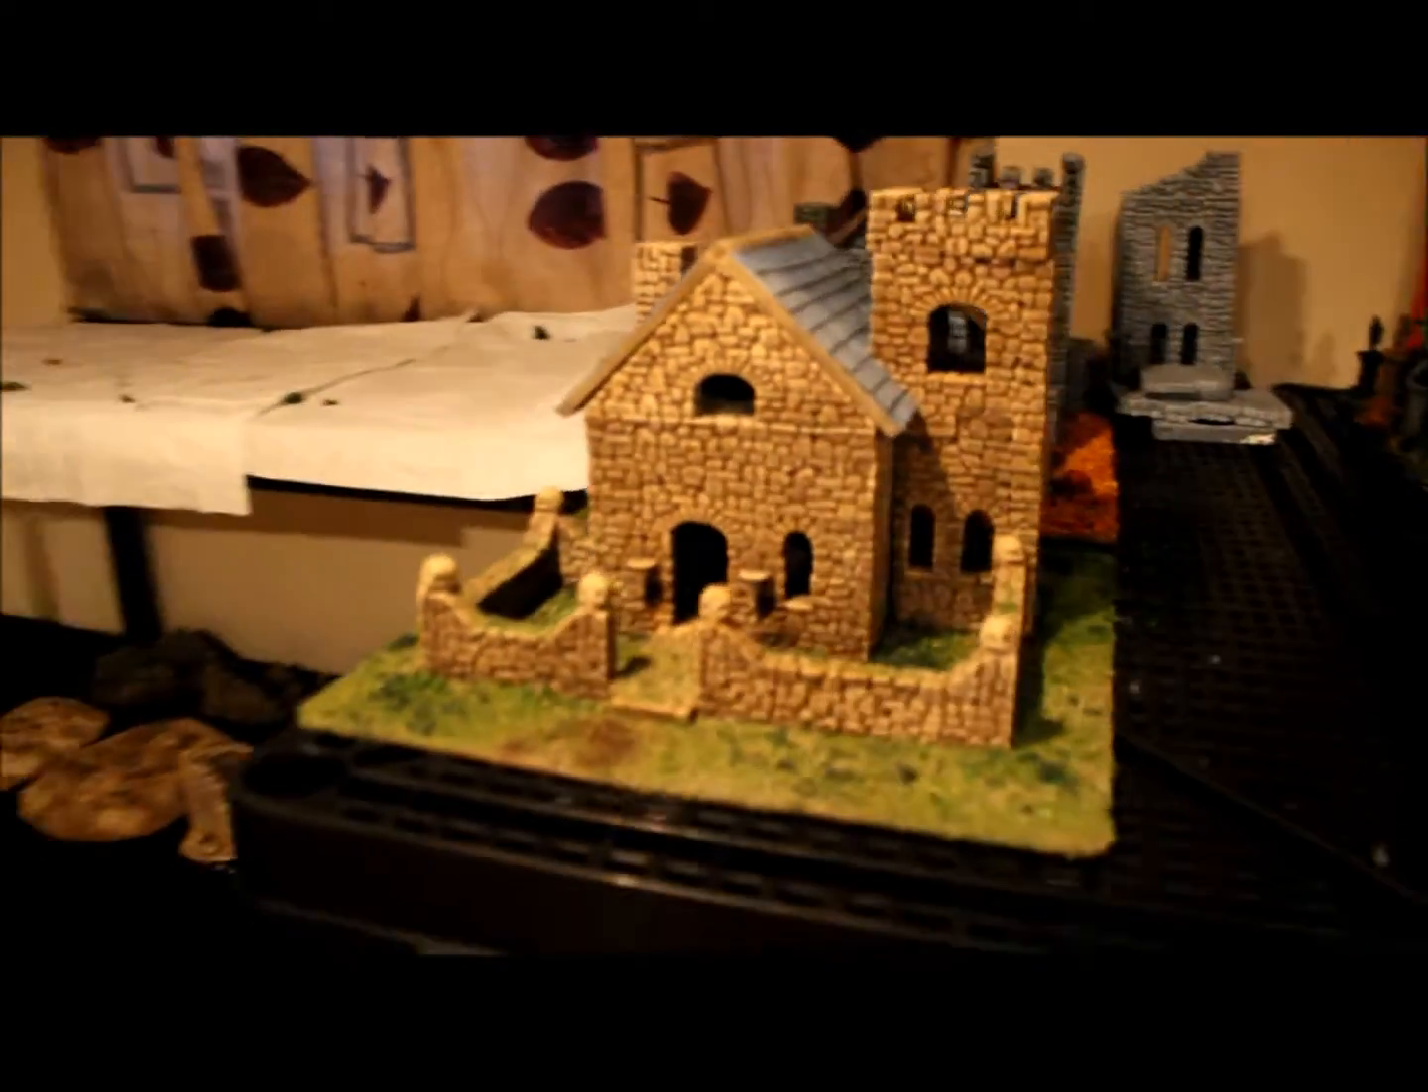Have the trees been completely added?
No.